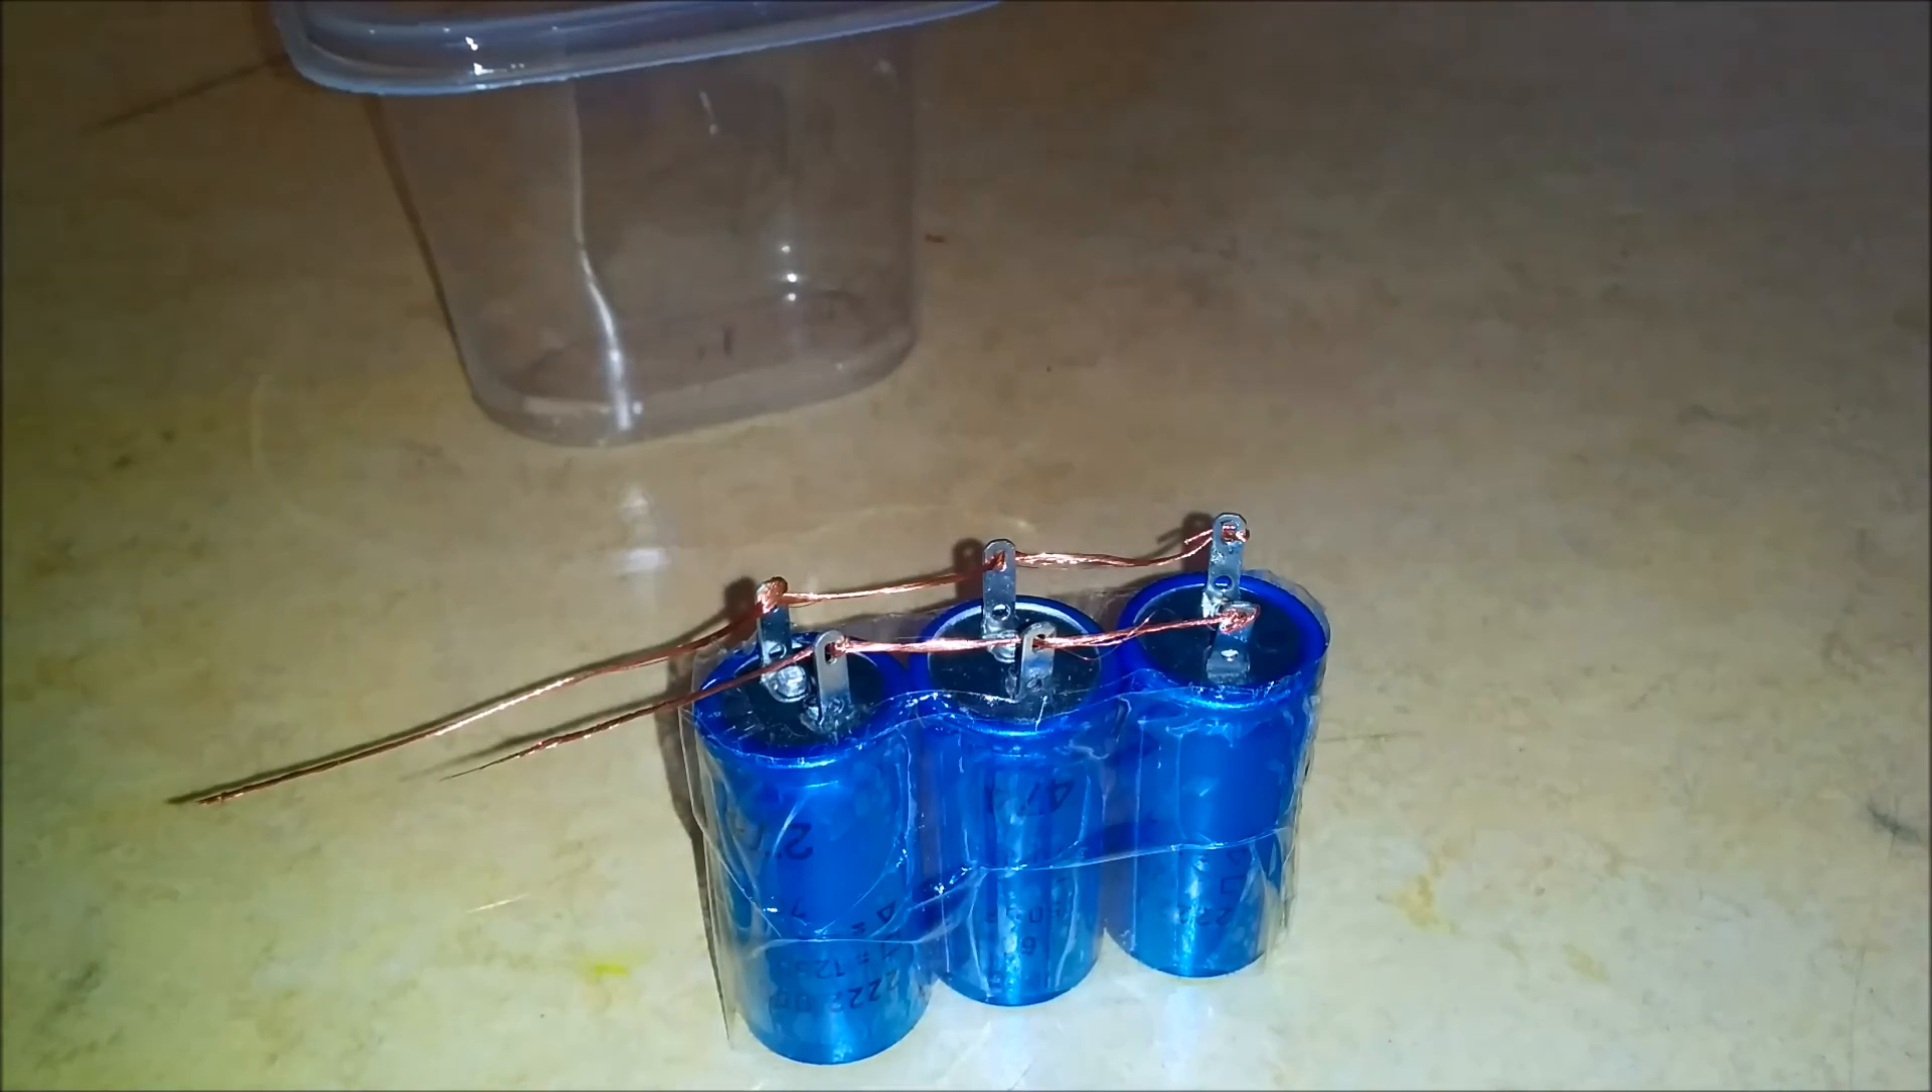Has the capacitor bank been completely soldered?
No.